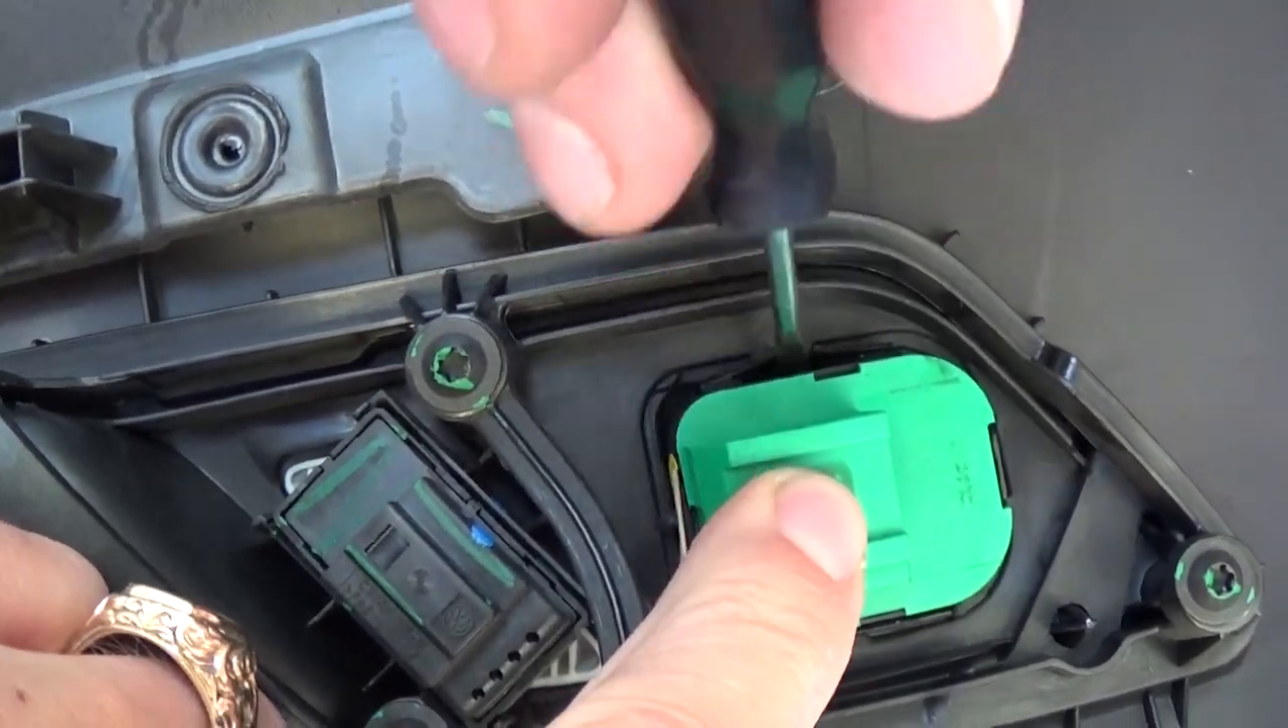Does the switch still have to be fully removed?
Yes.